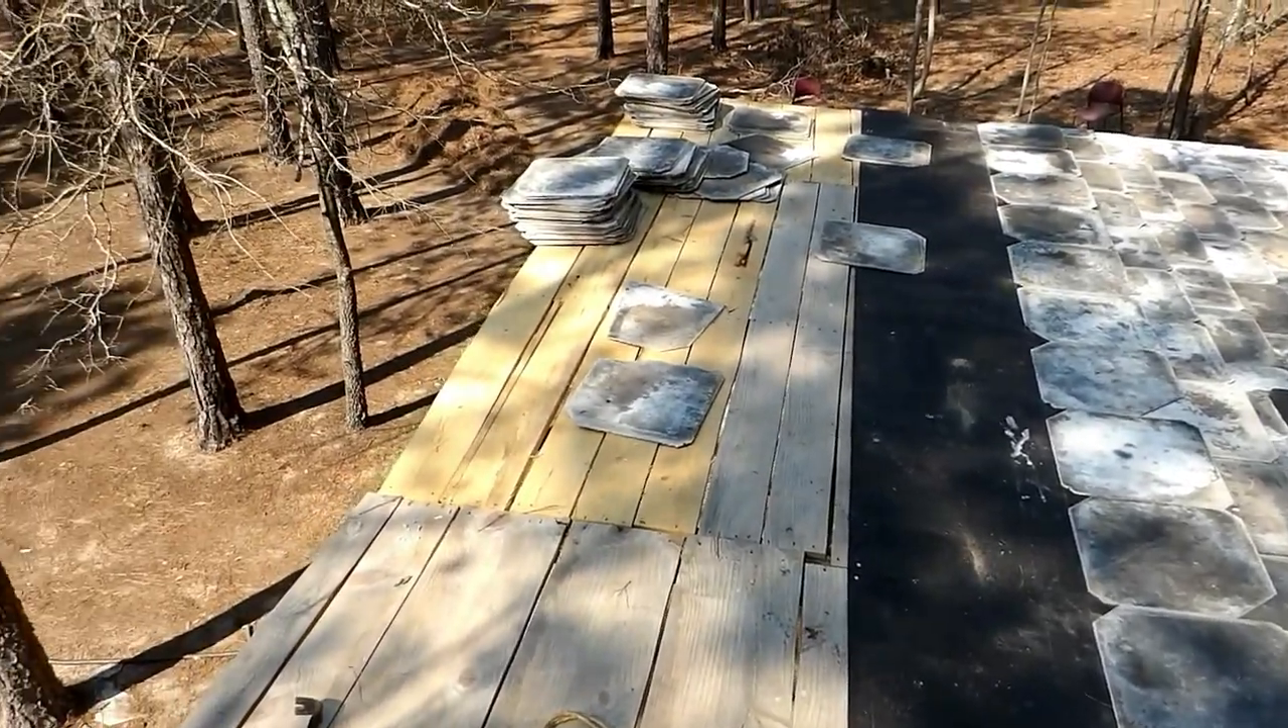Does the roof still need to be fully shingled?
Yes.